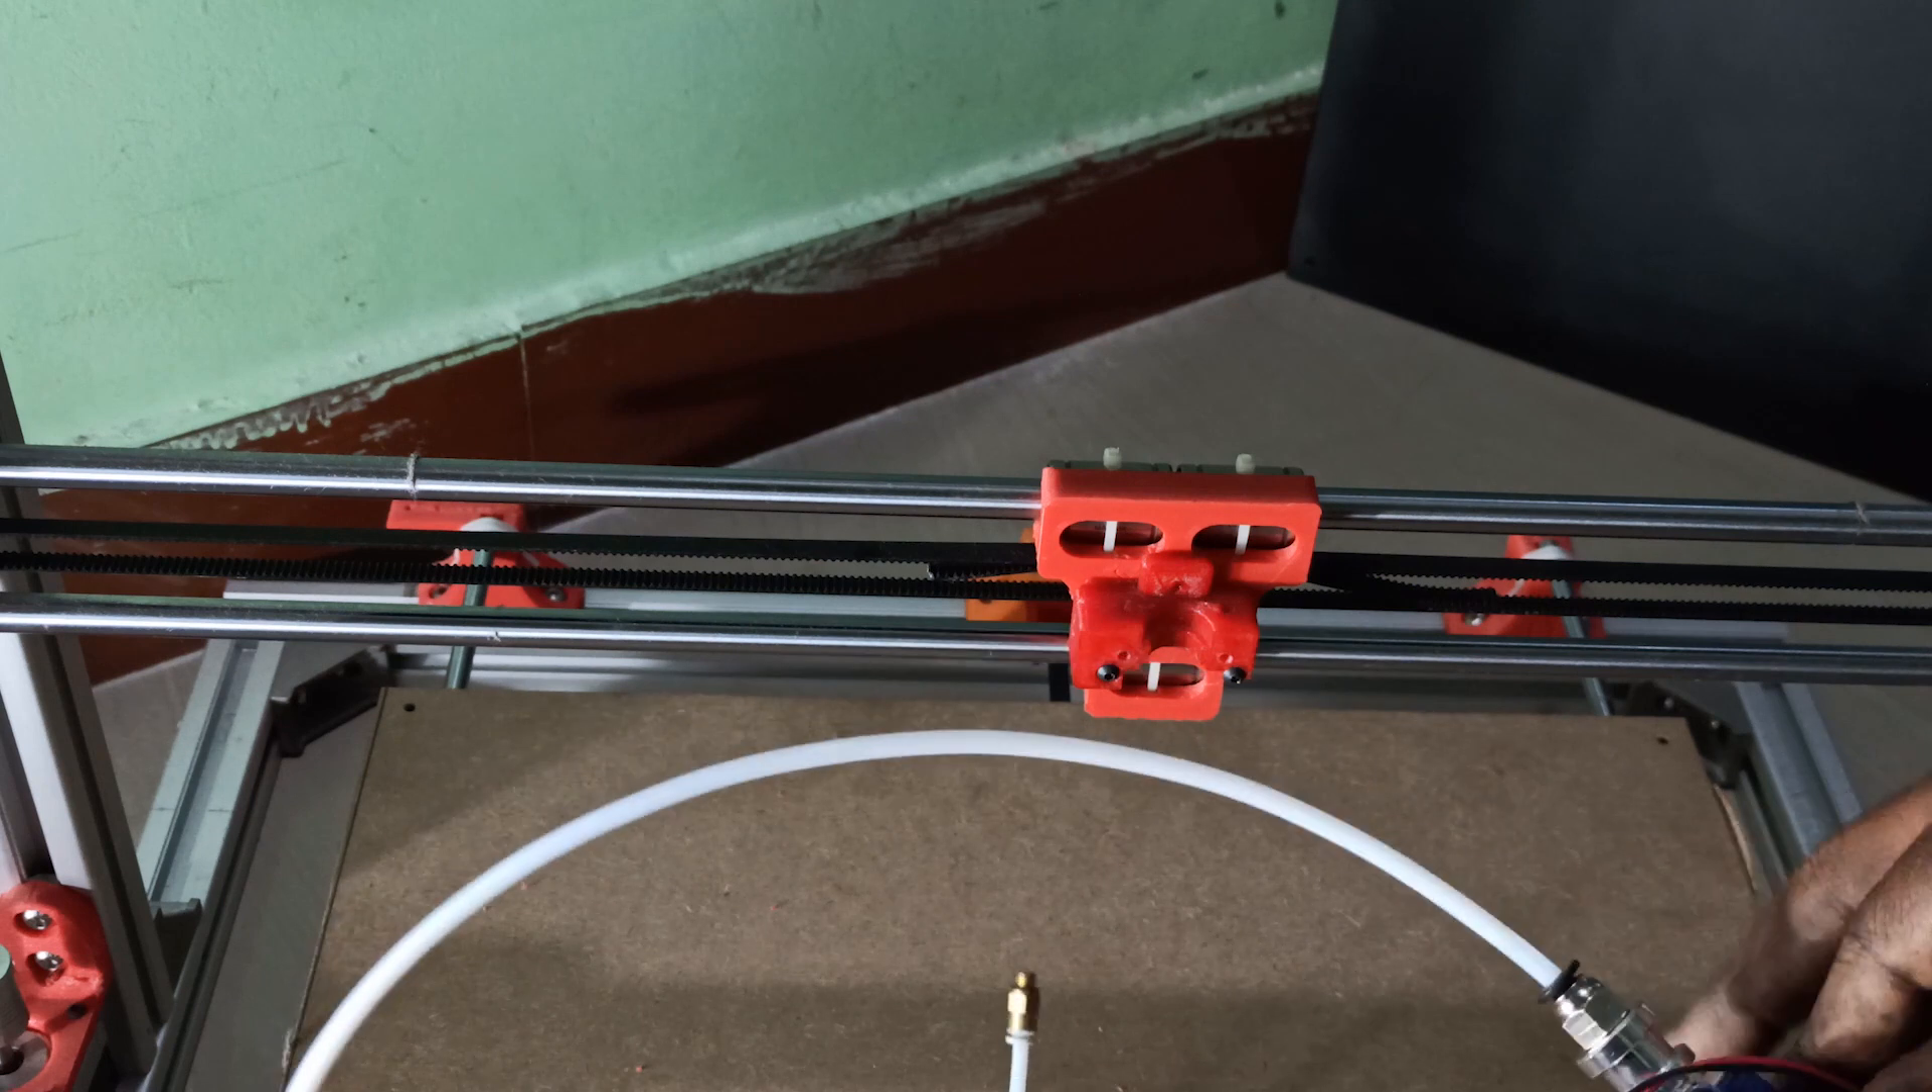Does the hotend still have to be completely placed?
Yes.